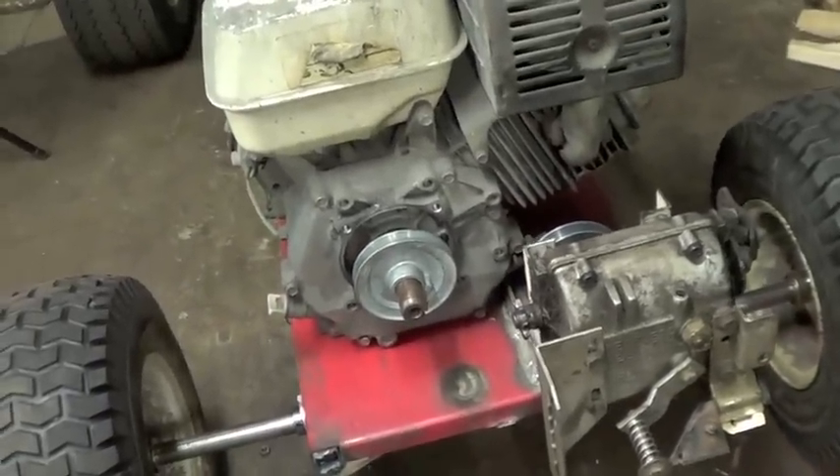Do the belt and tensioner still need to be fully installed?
Yes.